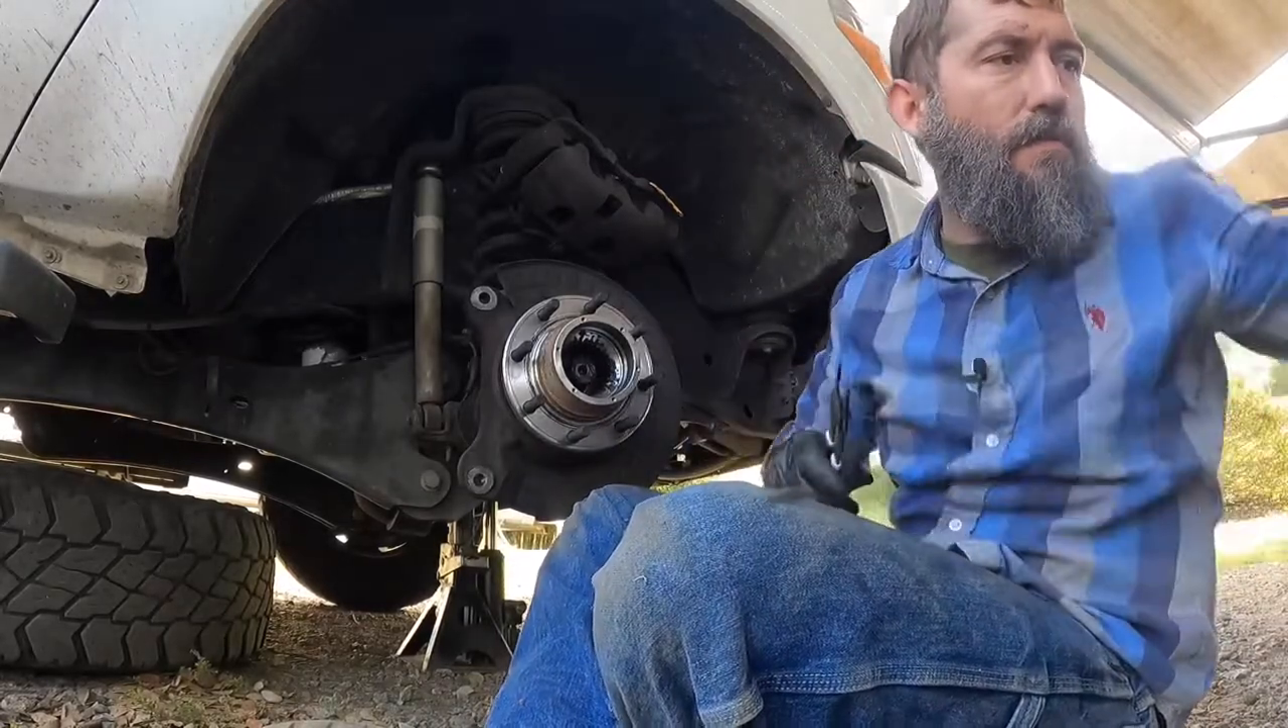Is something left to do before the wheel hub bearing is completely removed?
Yes.